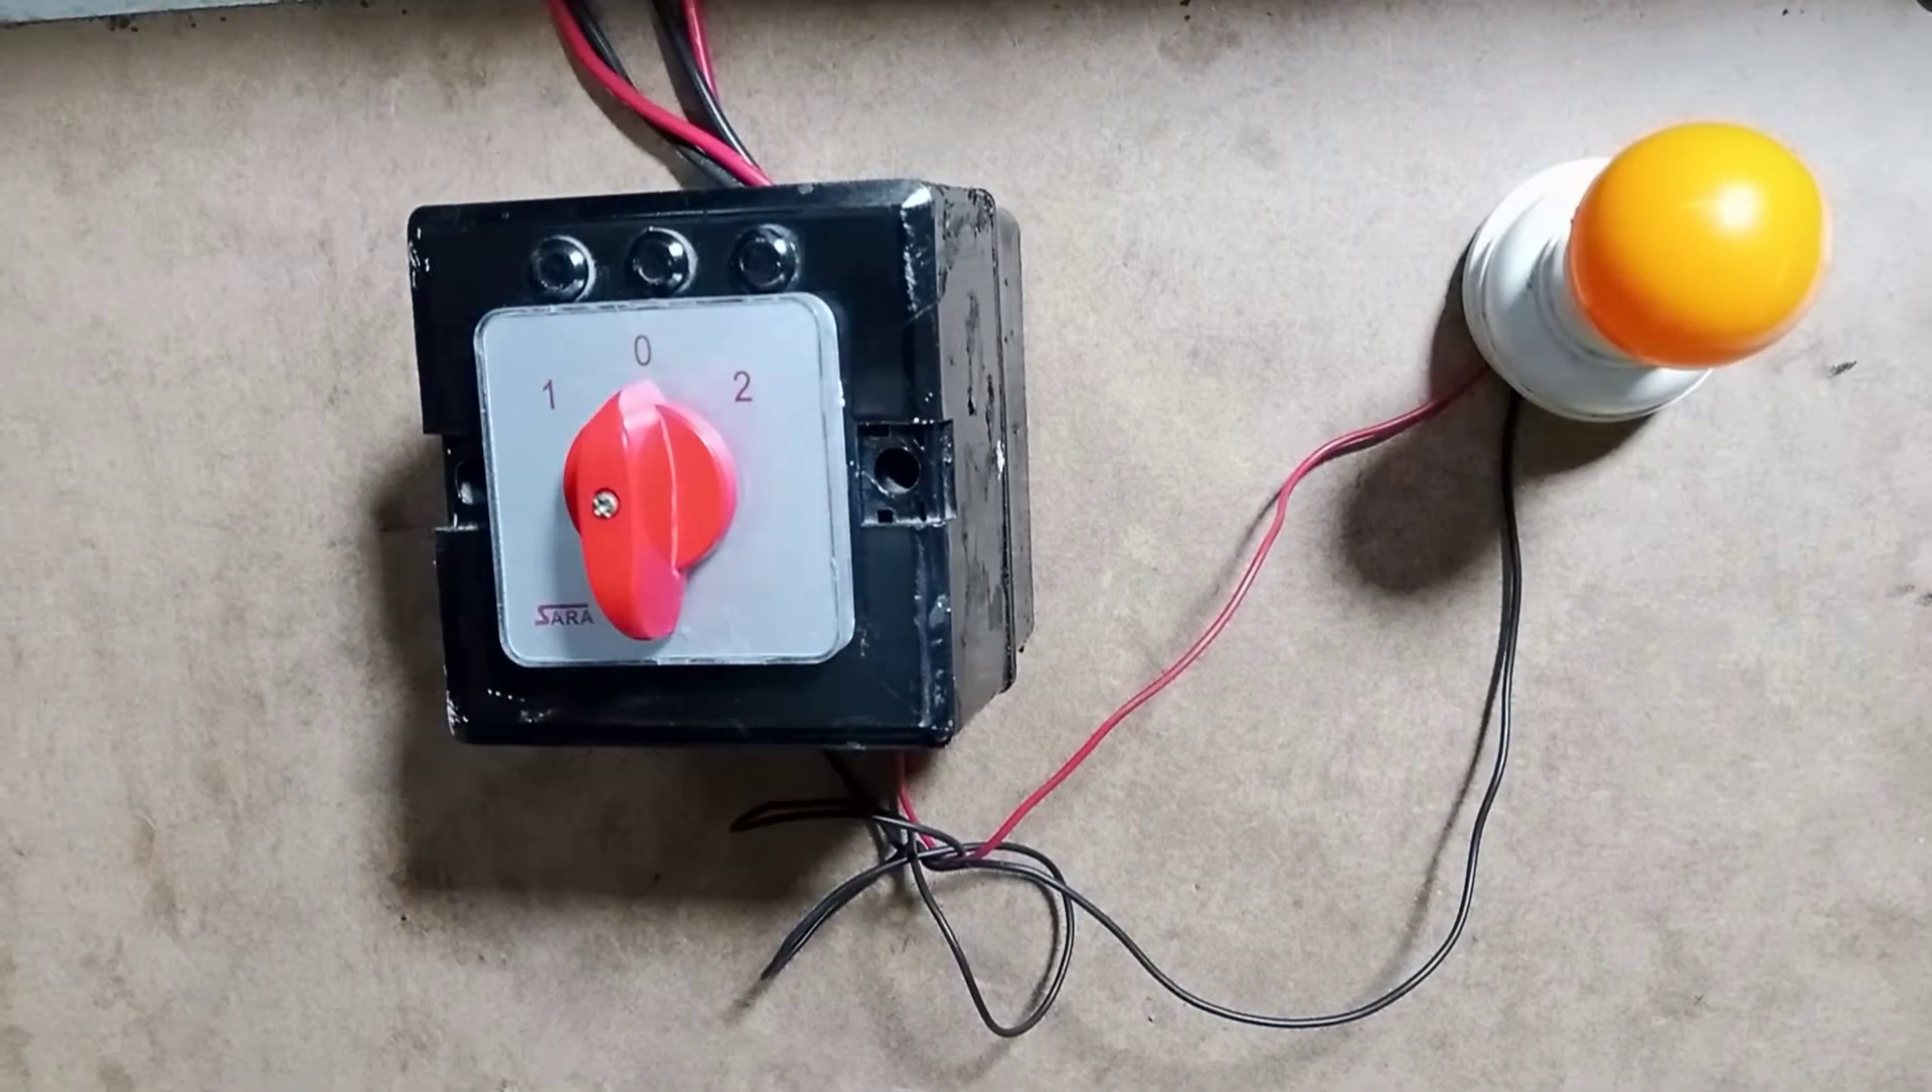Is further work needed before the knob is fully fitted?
No.